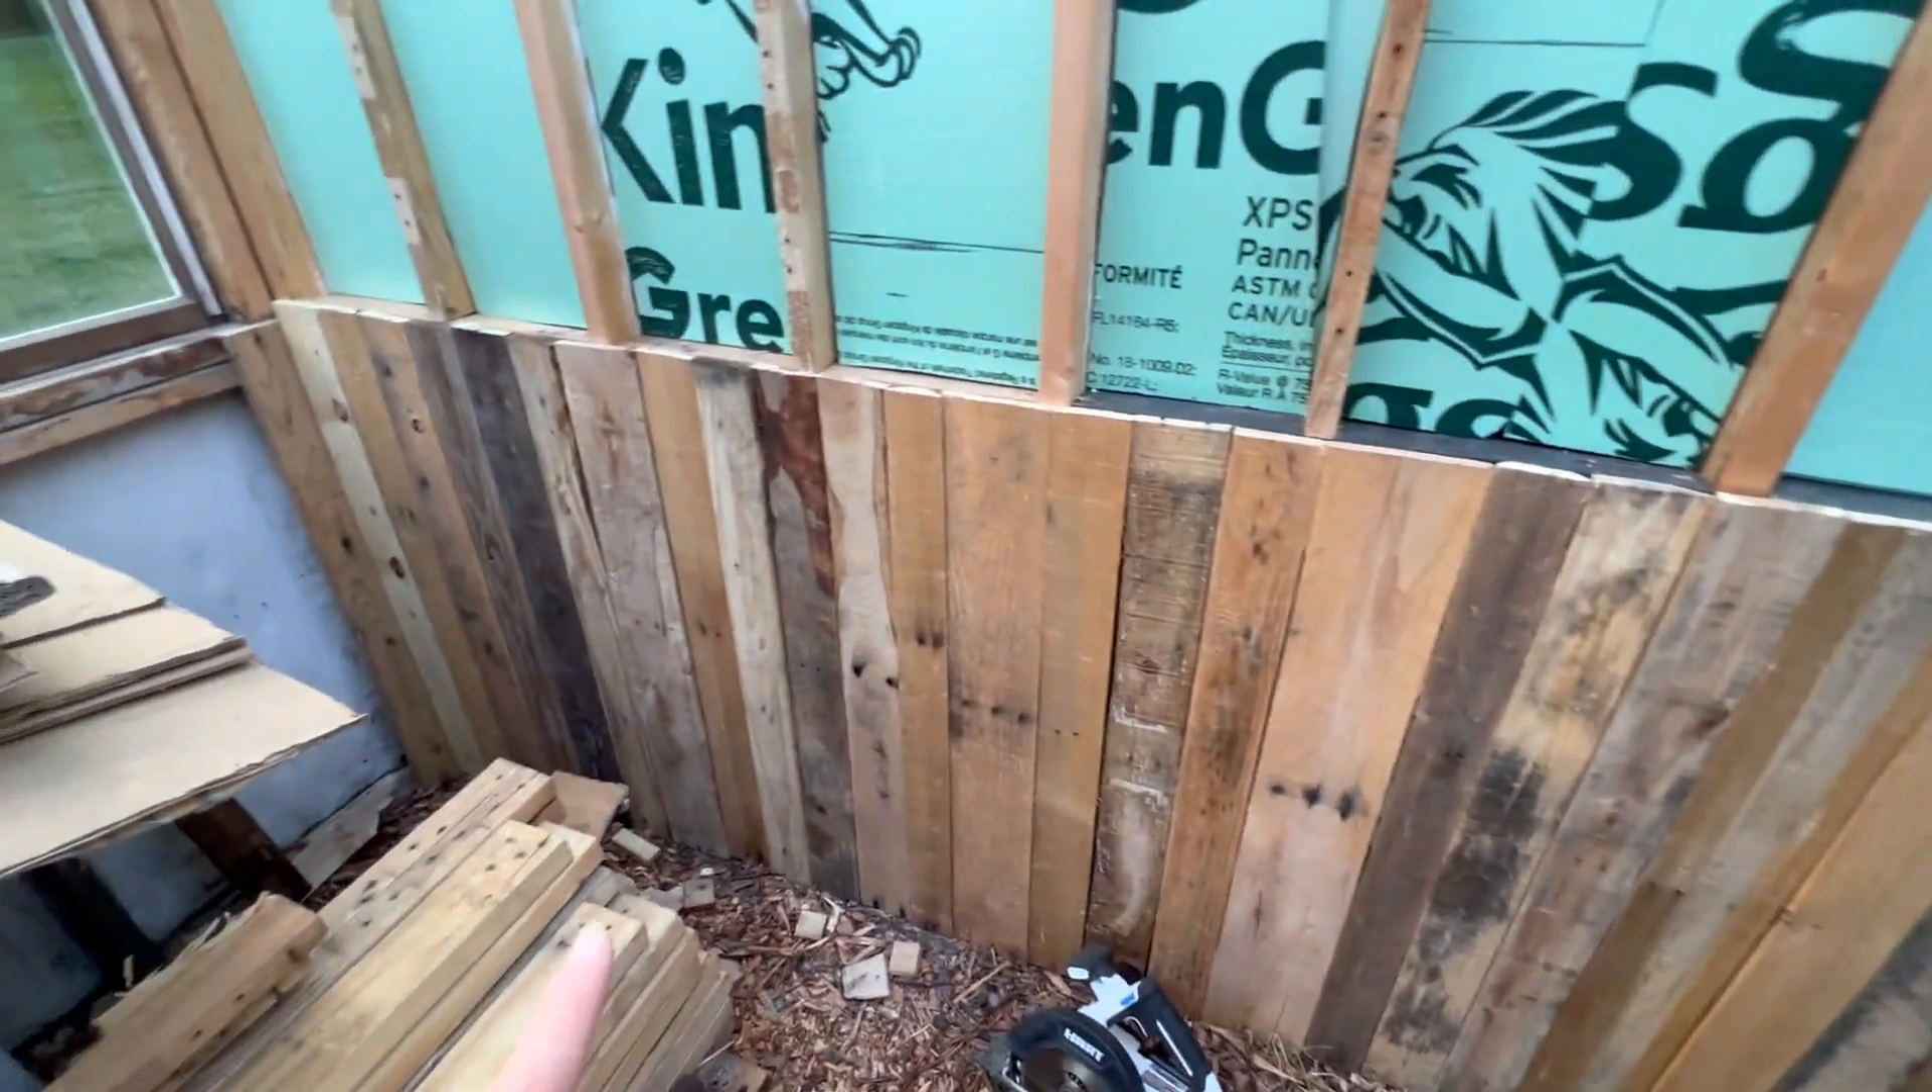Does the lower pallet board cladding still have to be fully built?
No.